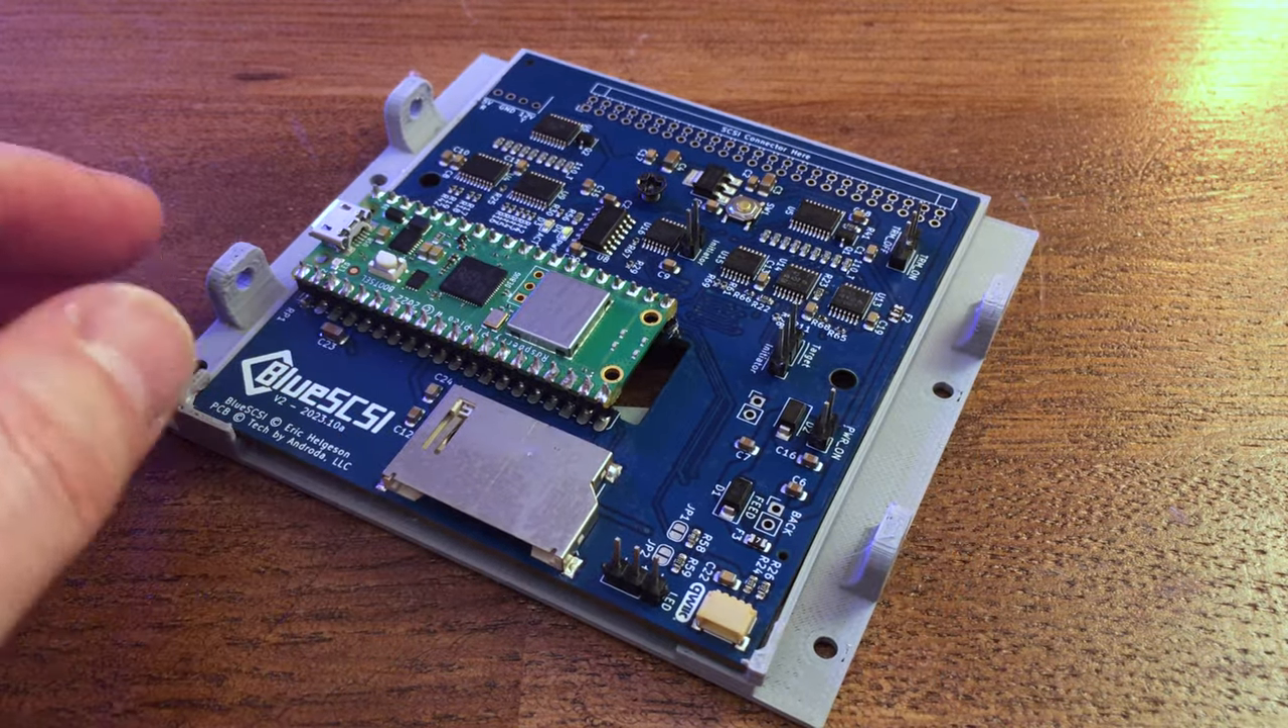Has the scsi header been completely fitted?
No.